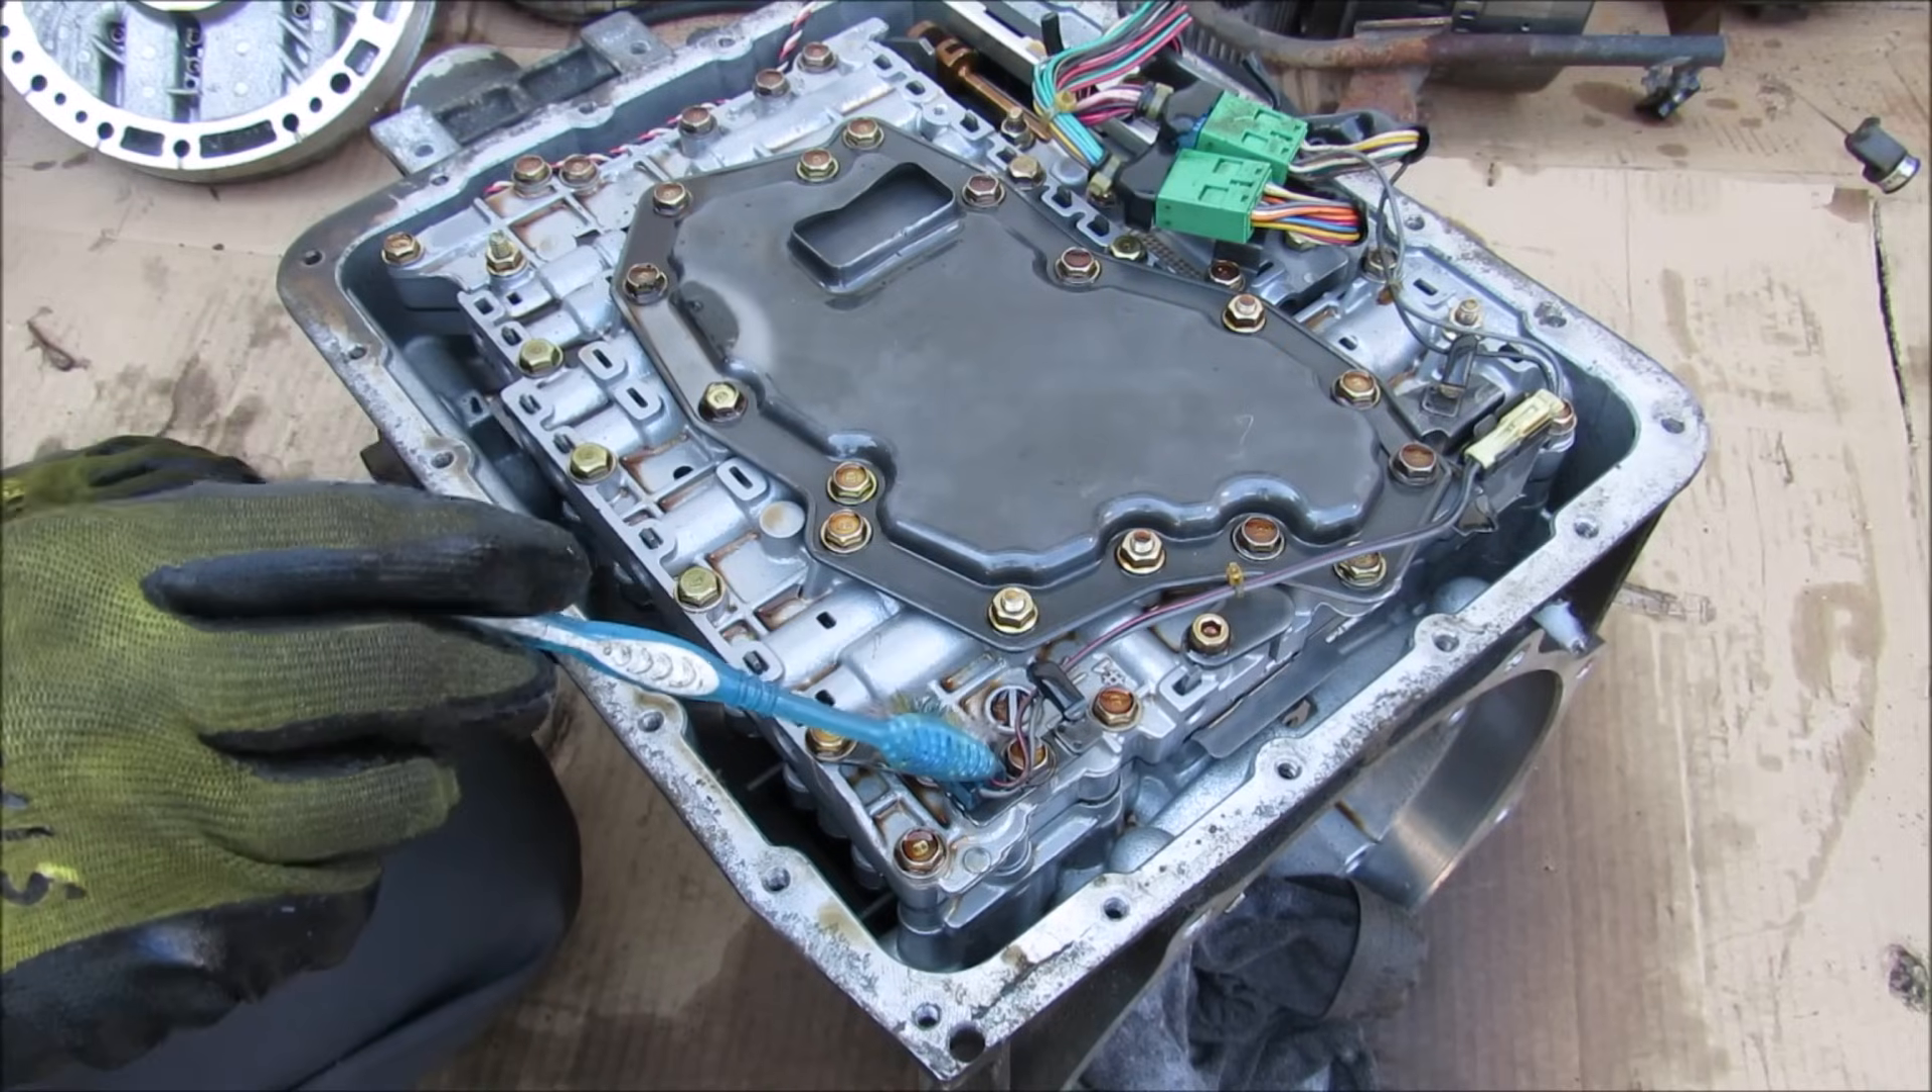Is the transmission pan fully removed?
Yes.